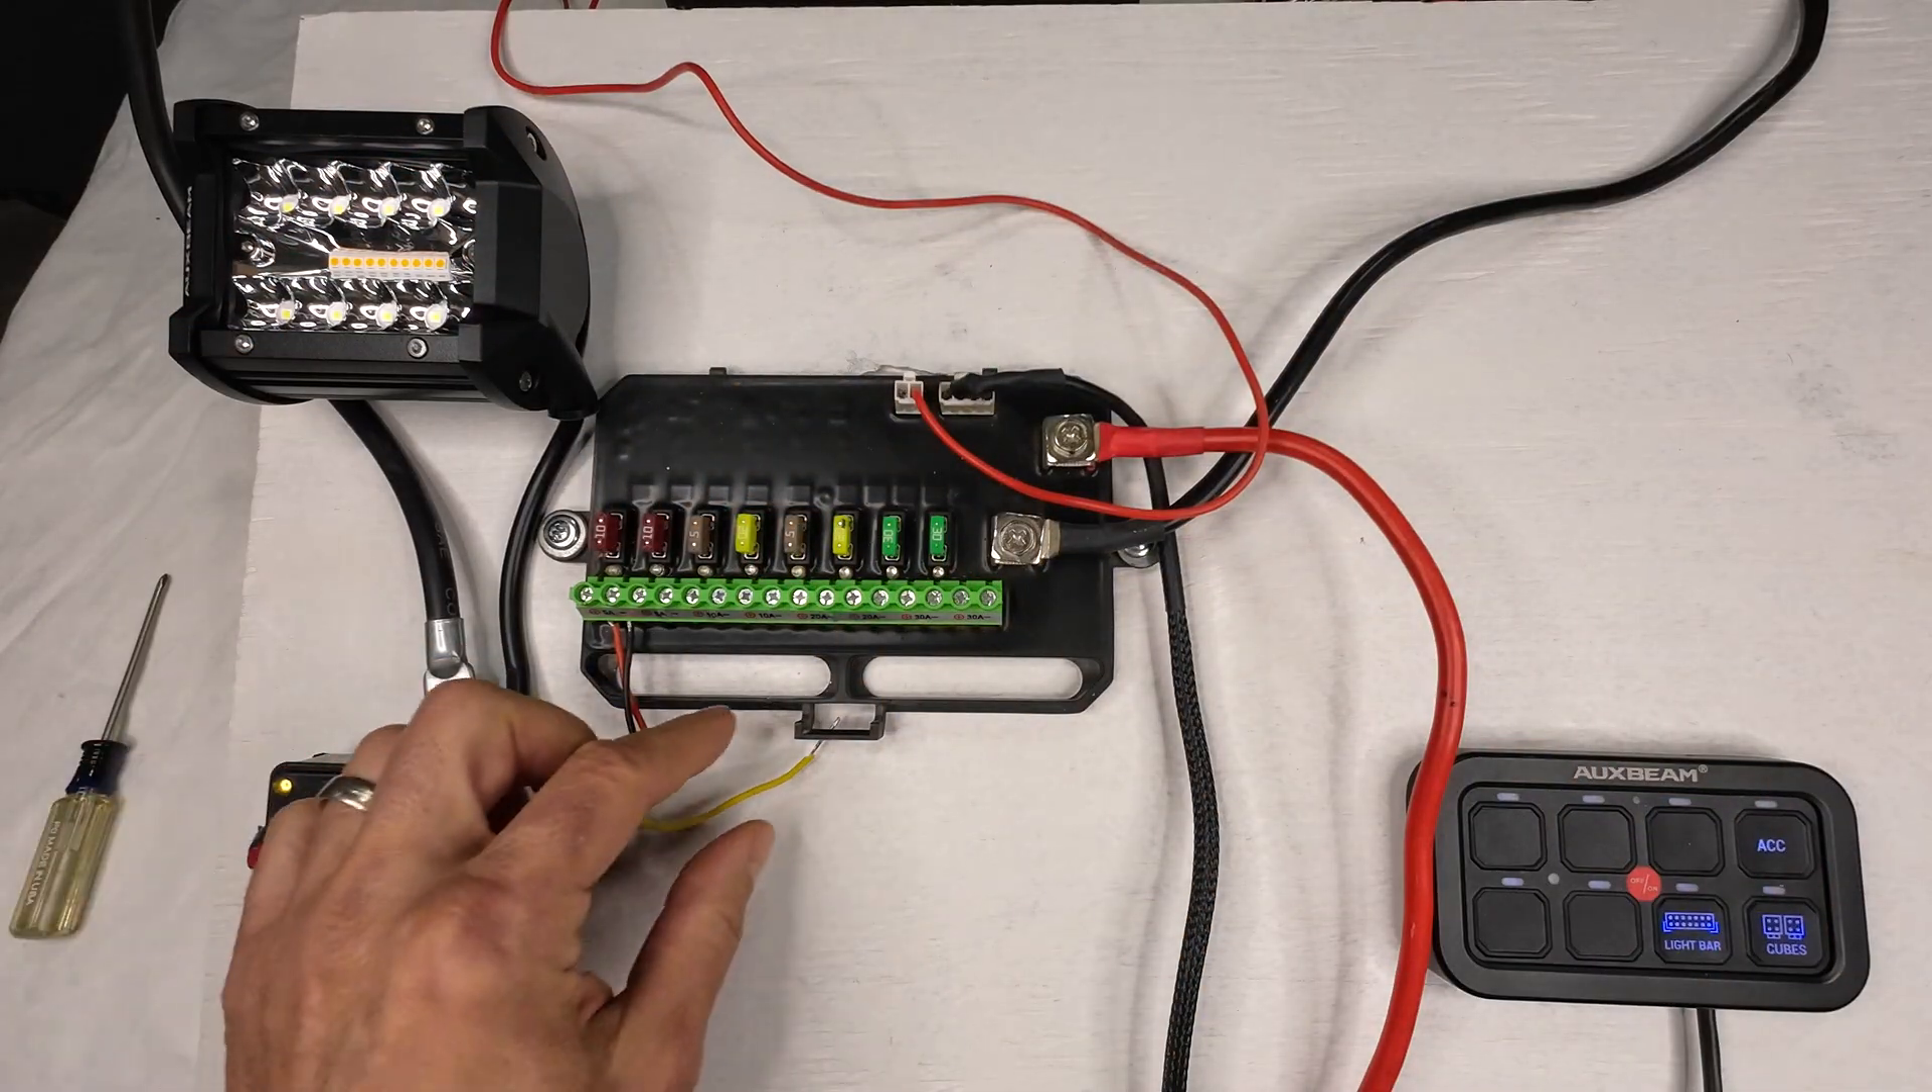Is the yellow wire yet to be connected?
Yes.